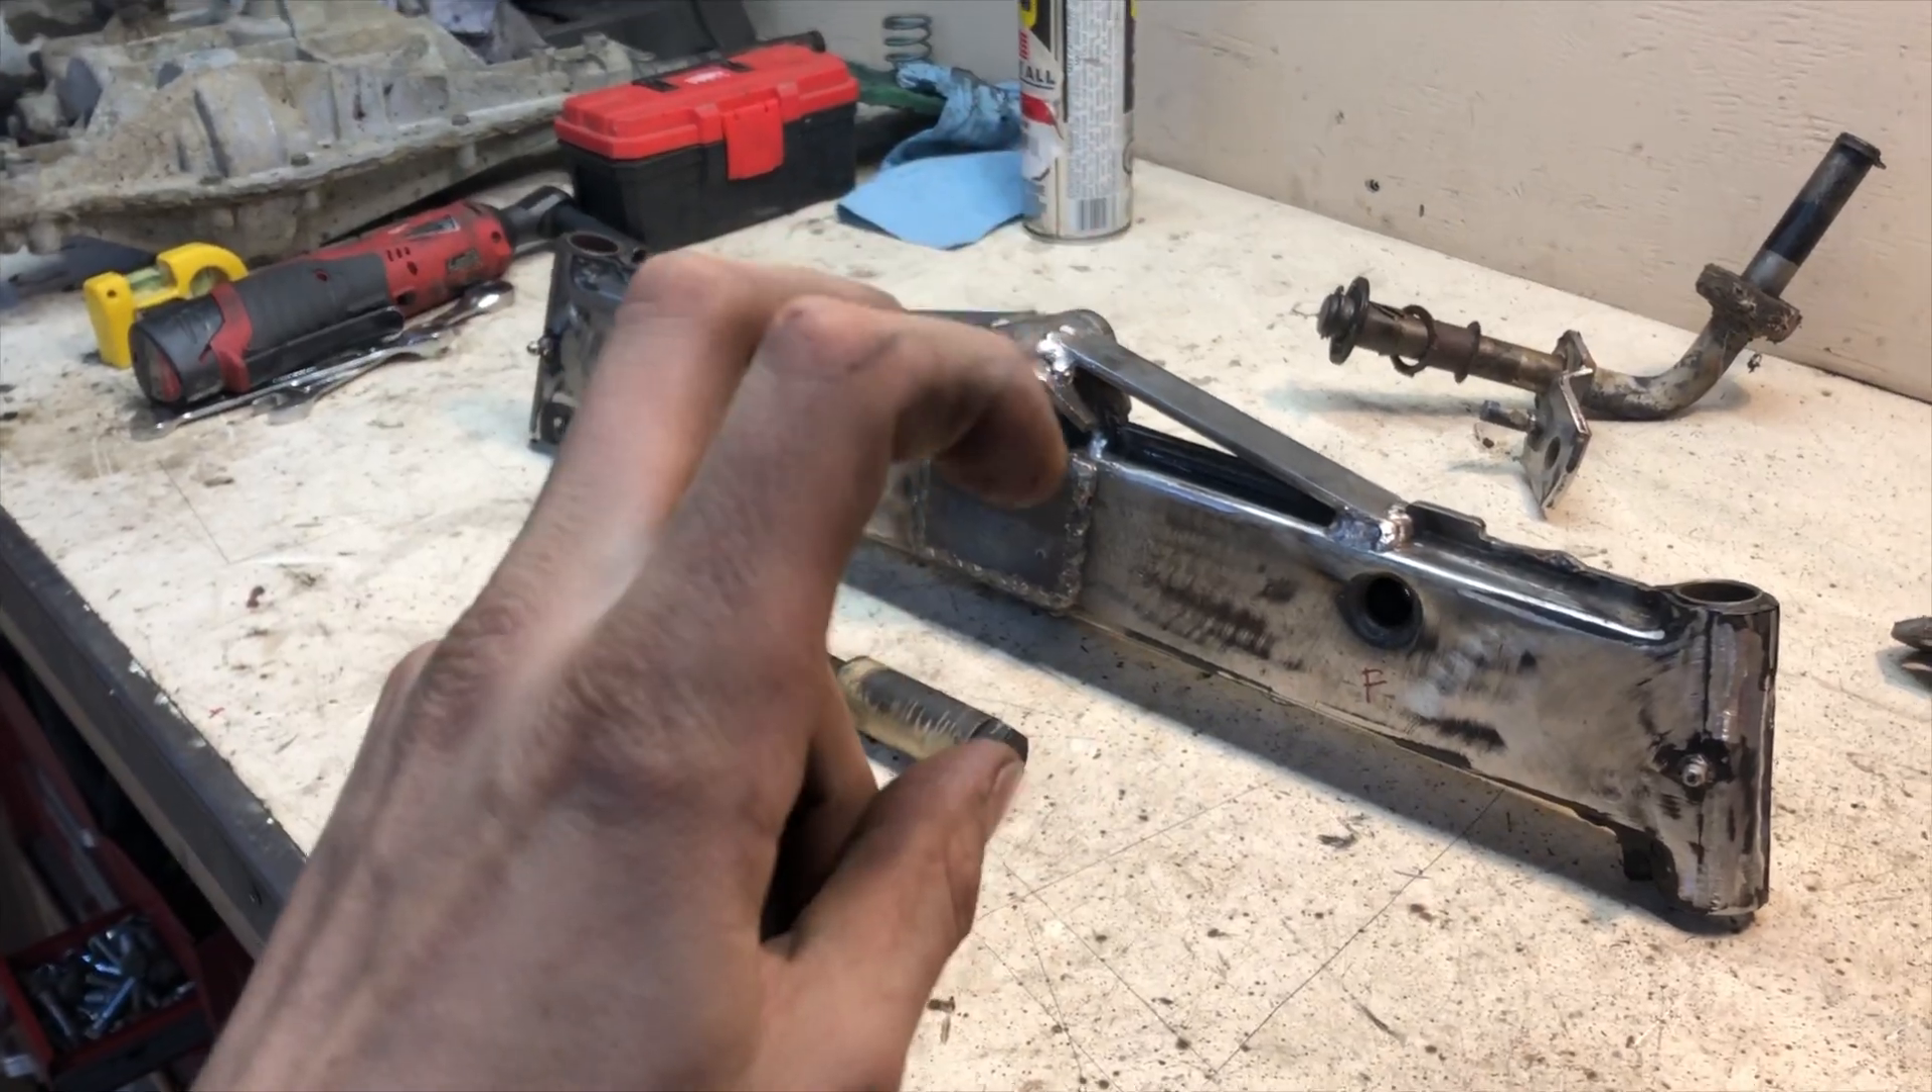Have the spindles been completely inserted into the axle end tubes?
No.